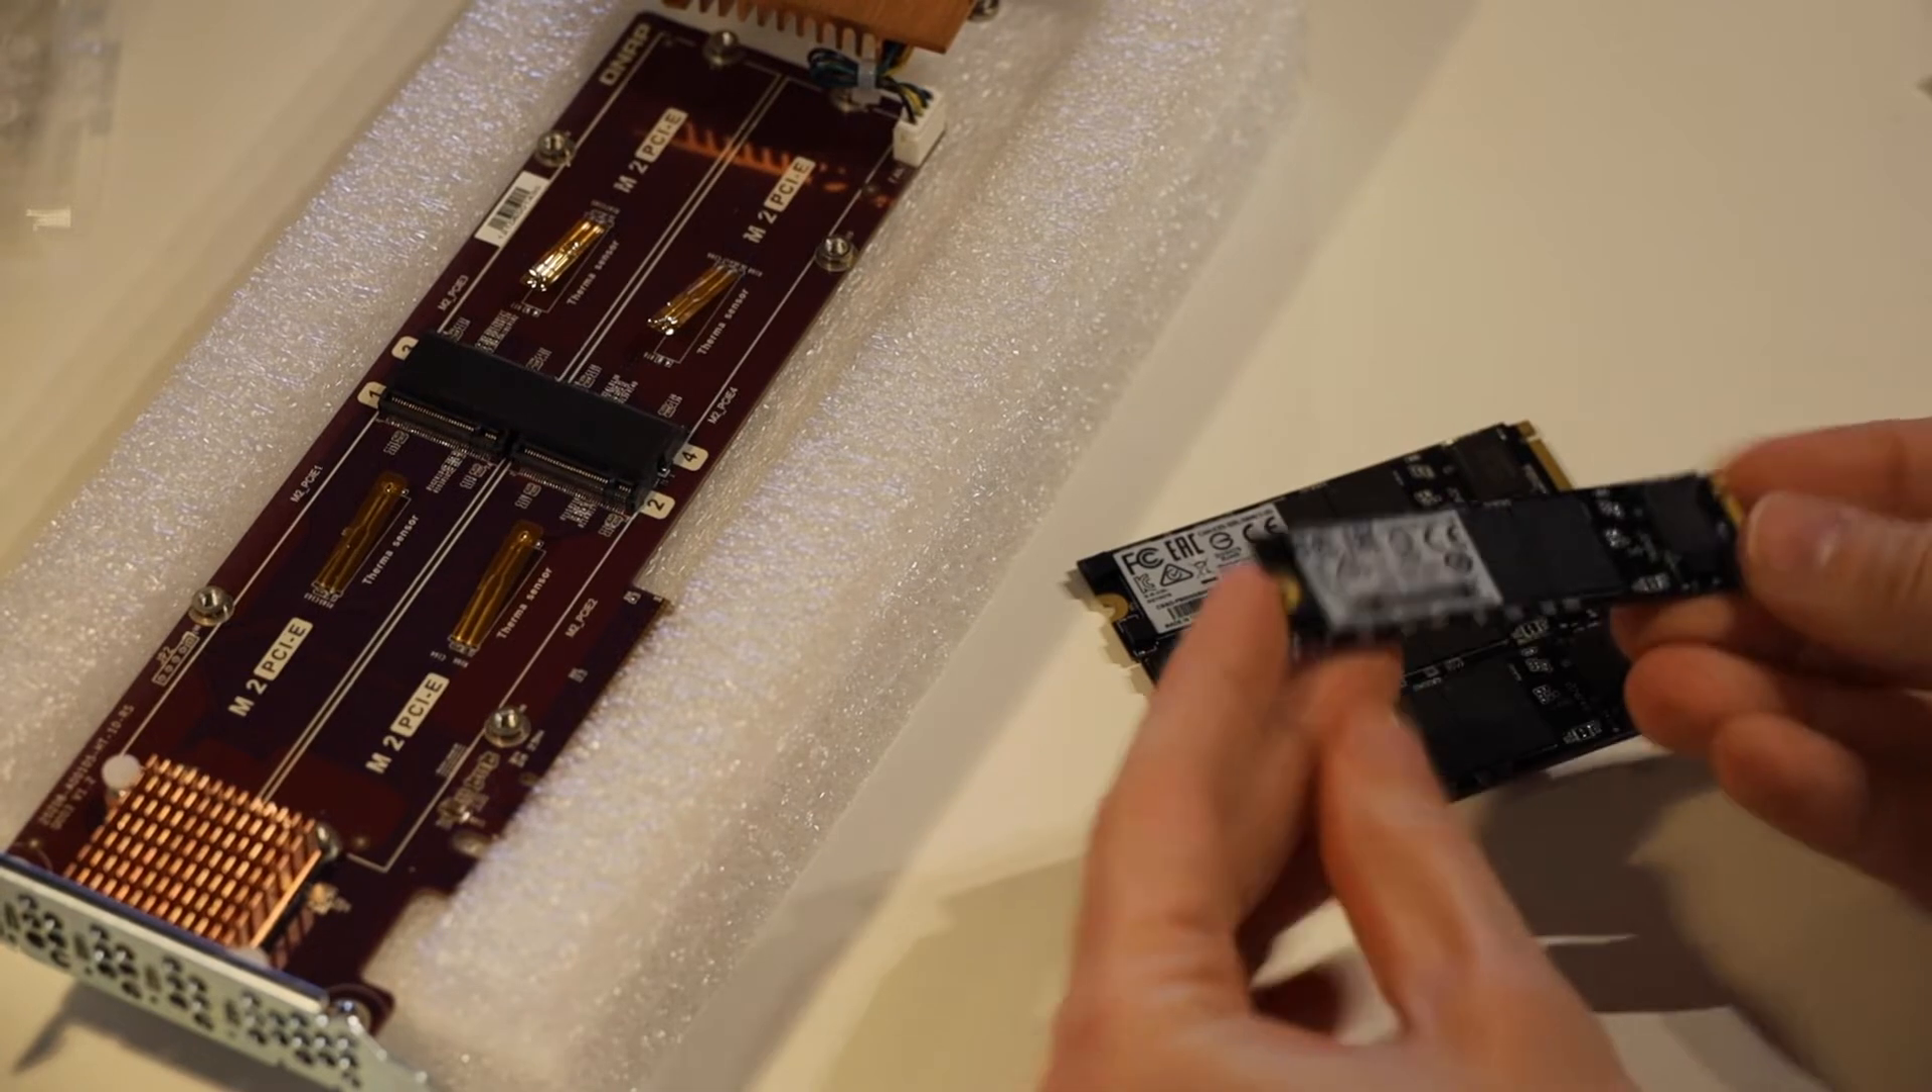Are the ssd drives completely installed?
No.